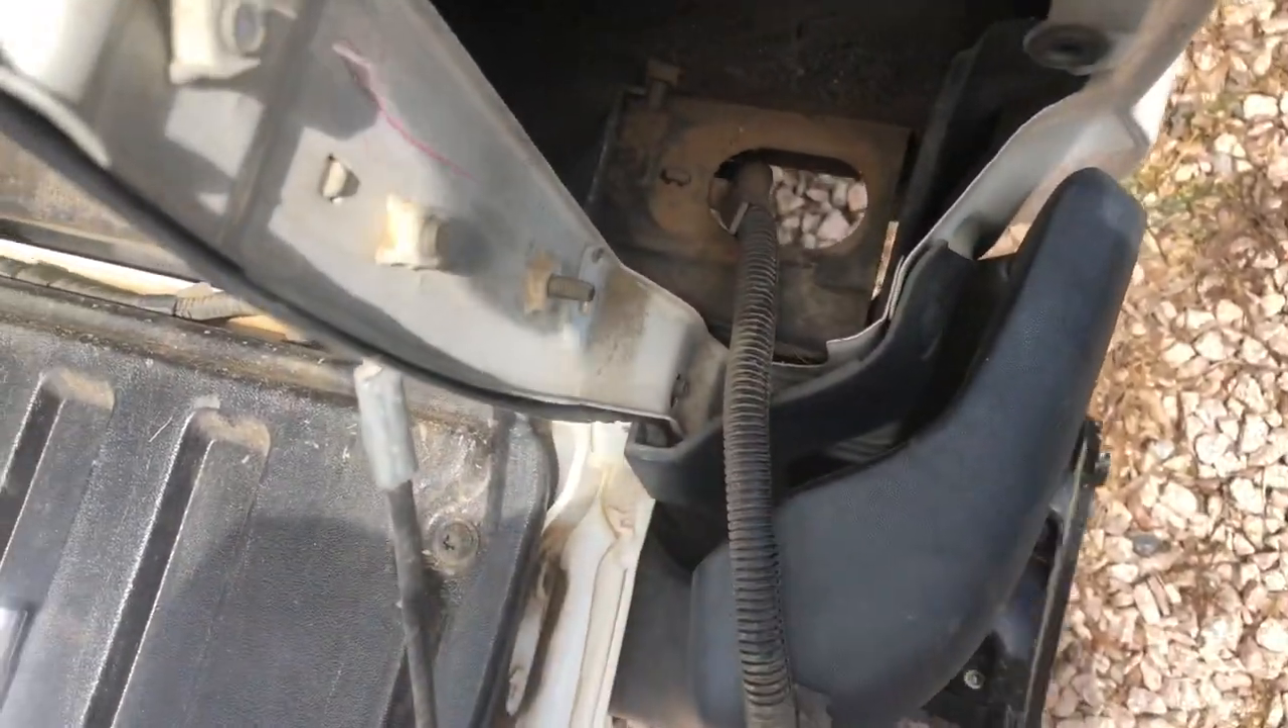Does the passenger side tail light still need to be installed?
Yes.